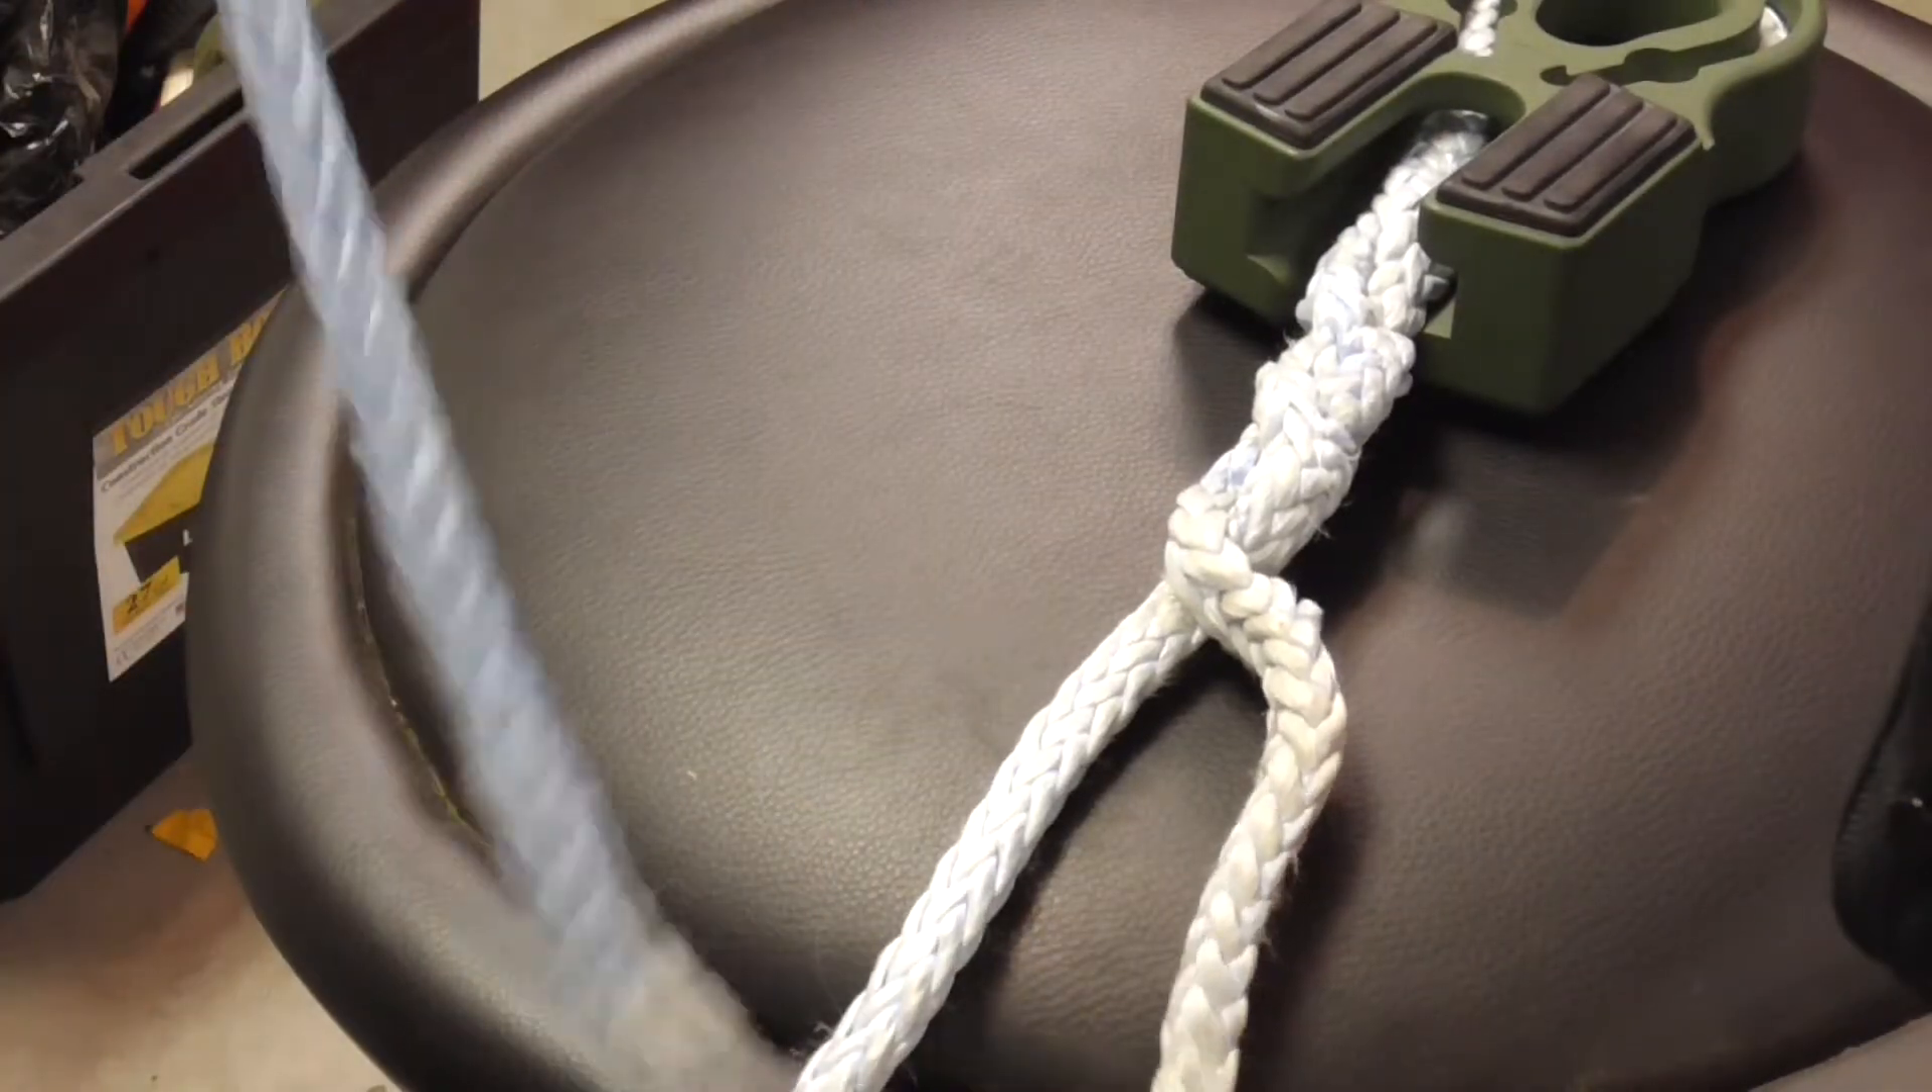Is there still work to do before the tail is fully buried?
Yes.